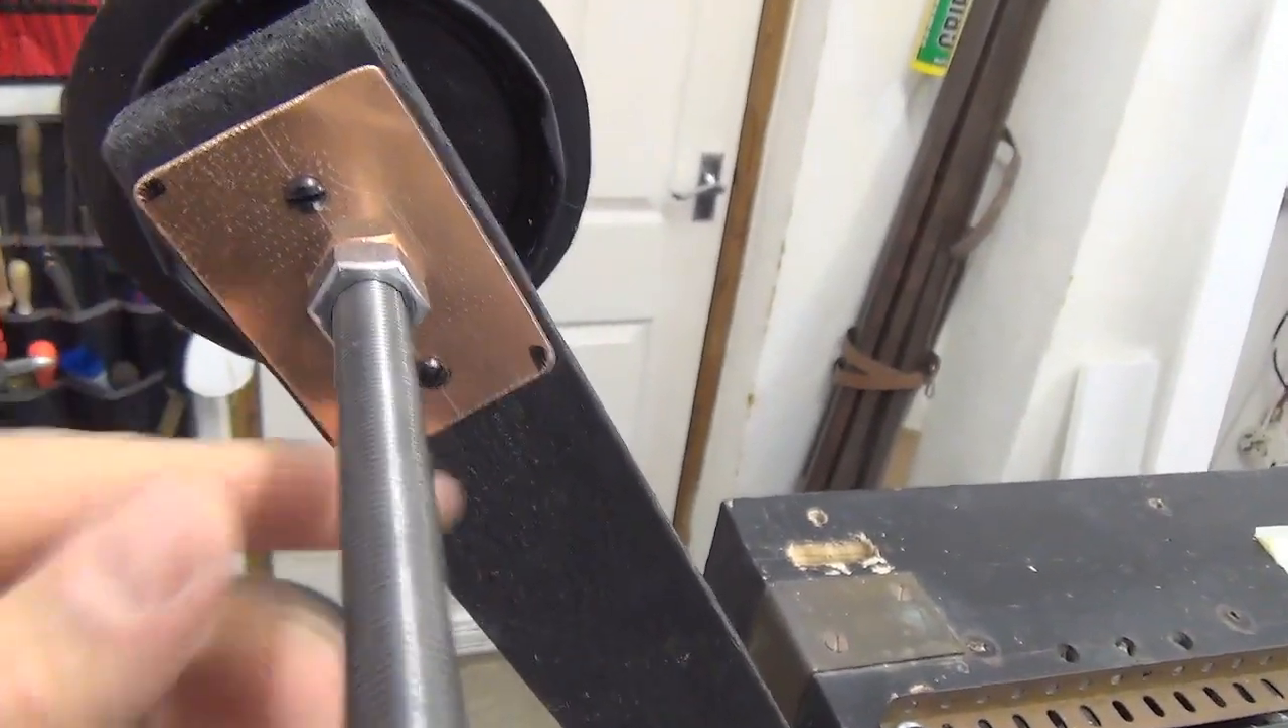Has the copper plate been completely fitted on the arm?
Yes.